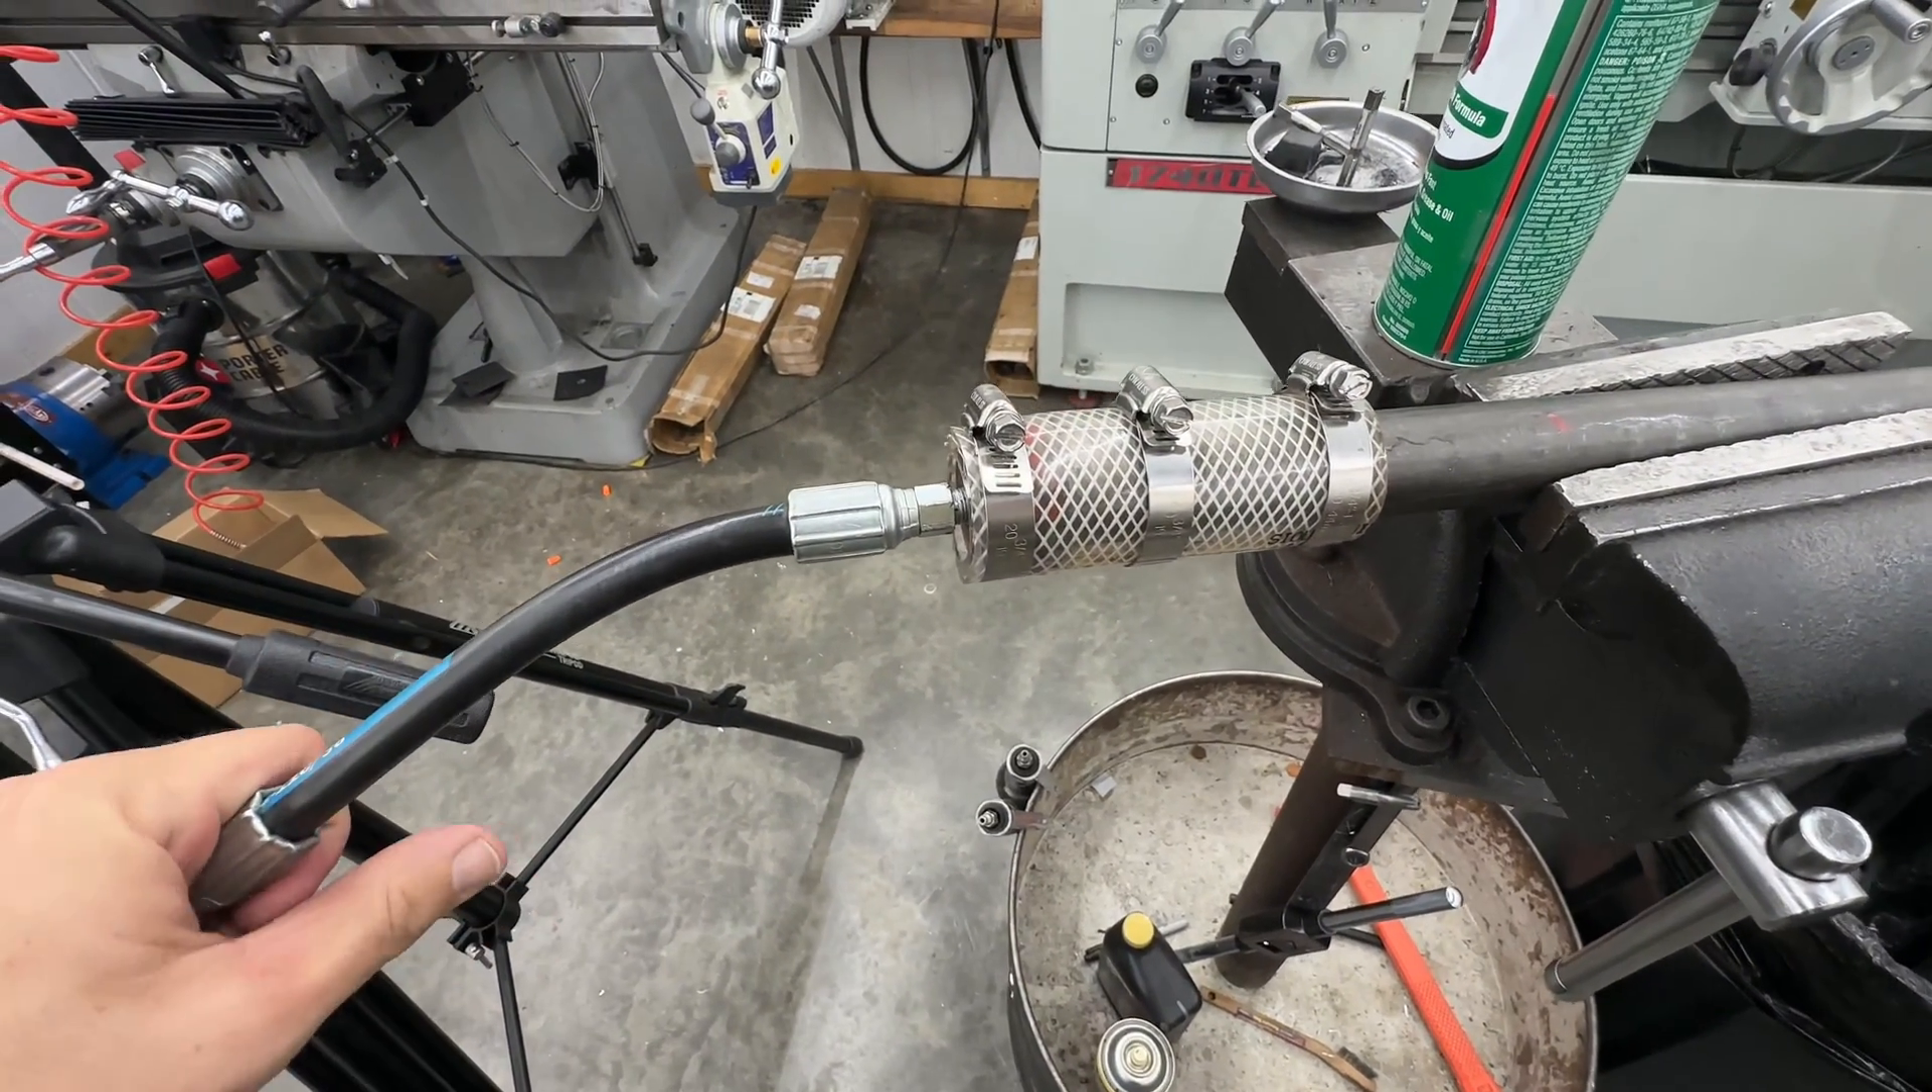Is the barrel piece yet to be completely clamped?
No.